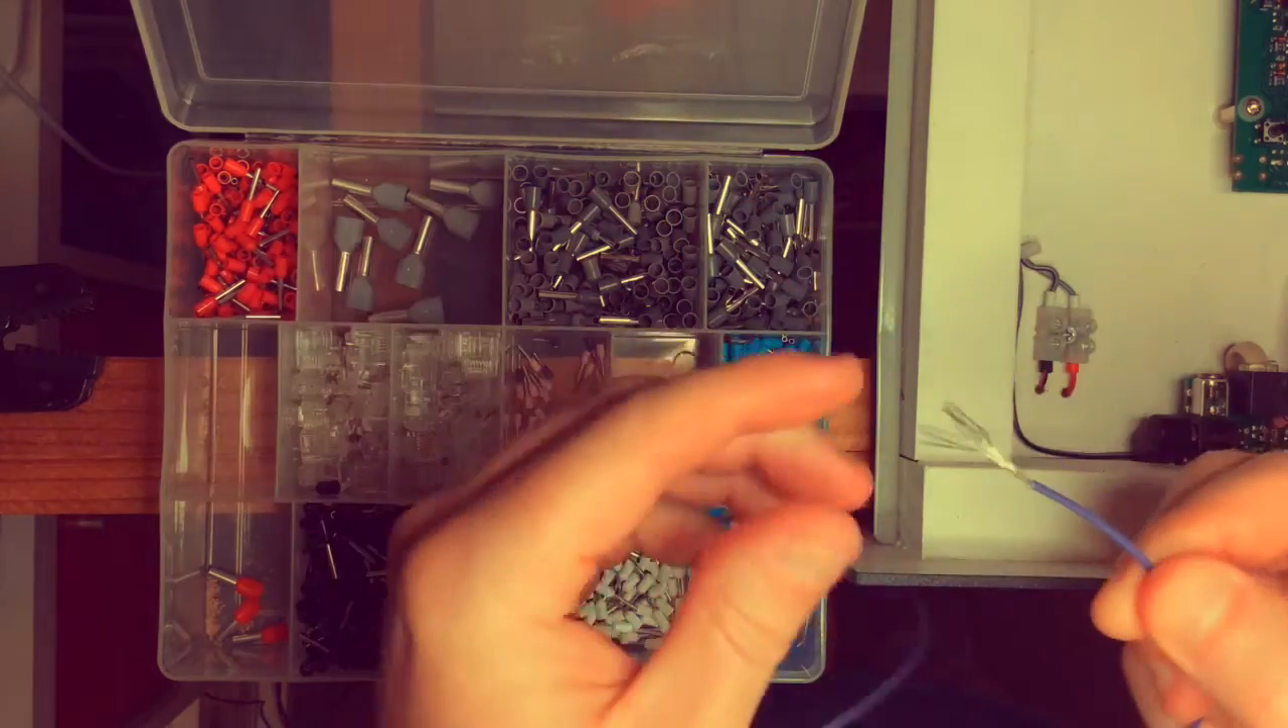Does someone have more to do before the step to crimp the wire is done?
Yes.